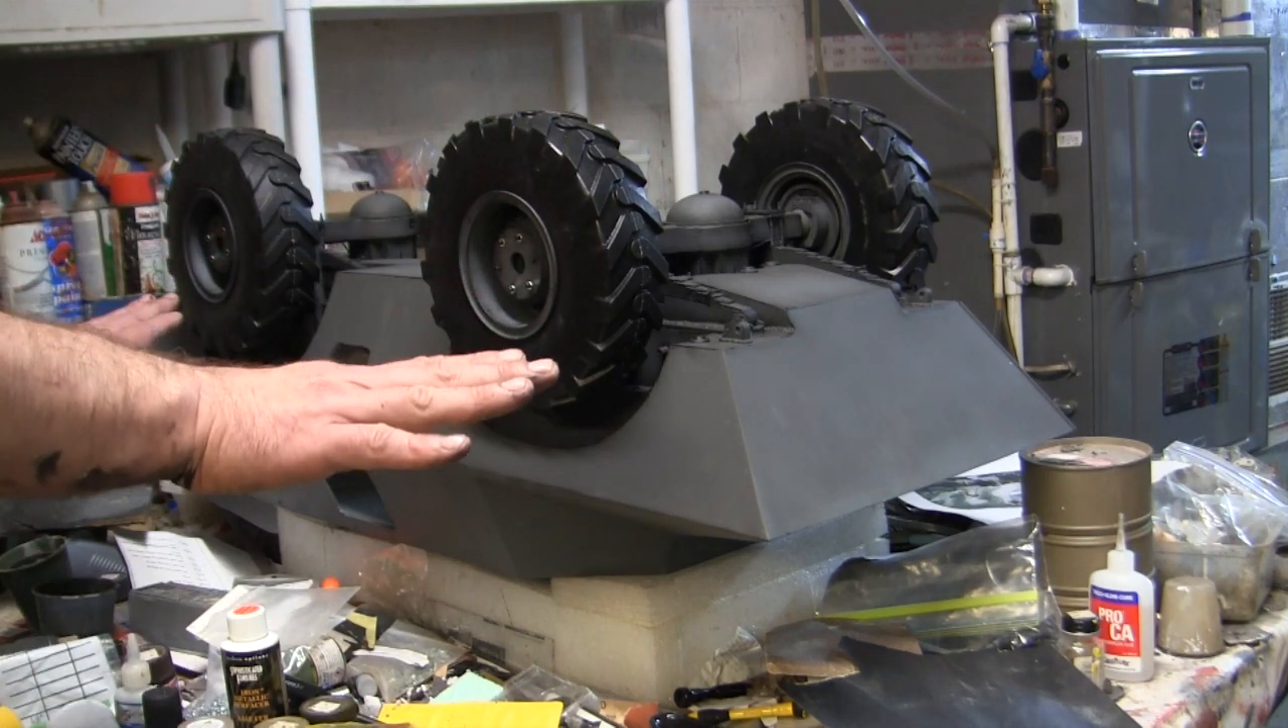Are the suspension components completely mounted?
Yes.